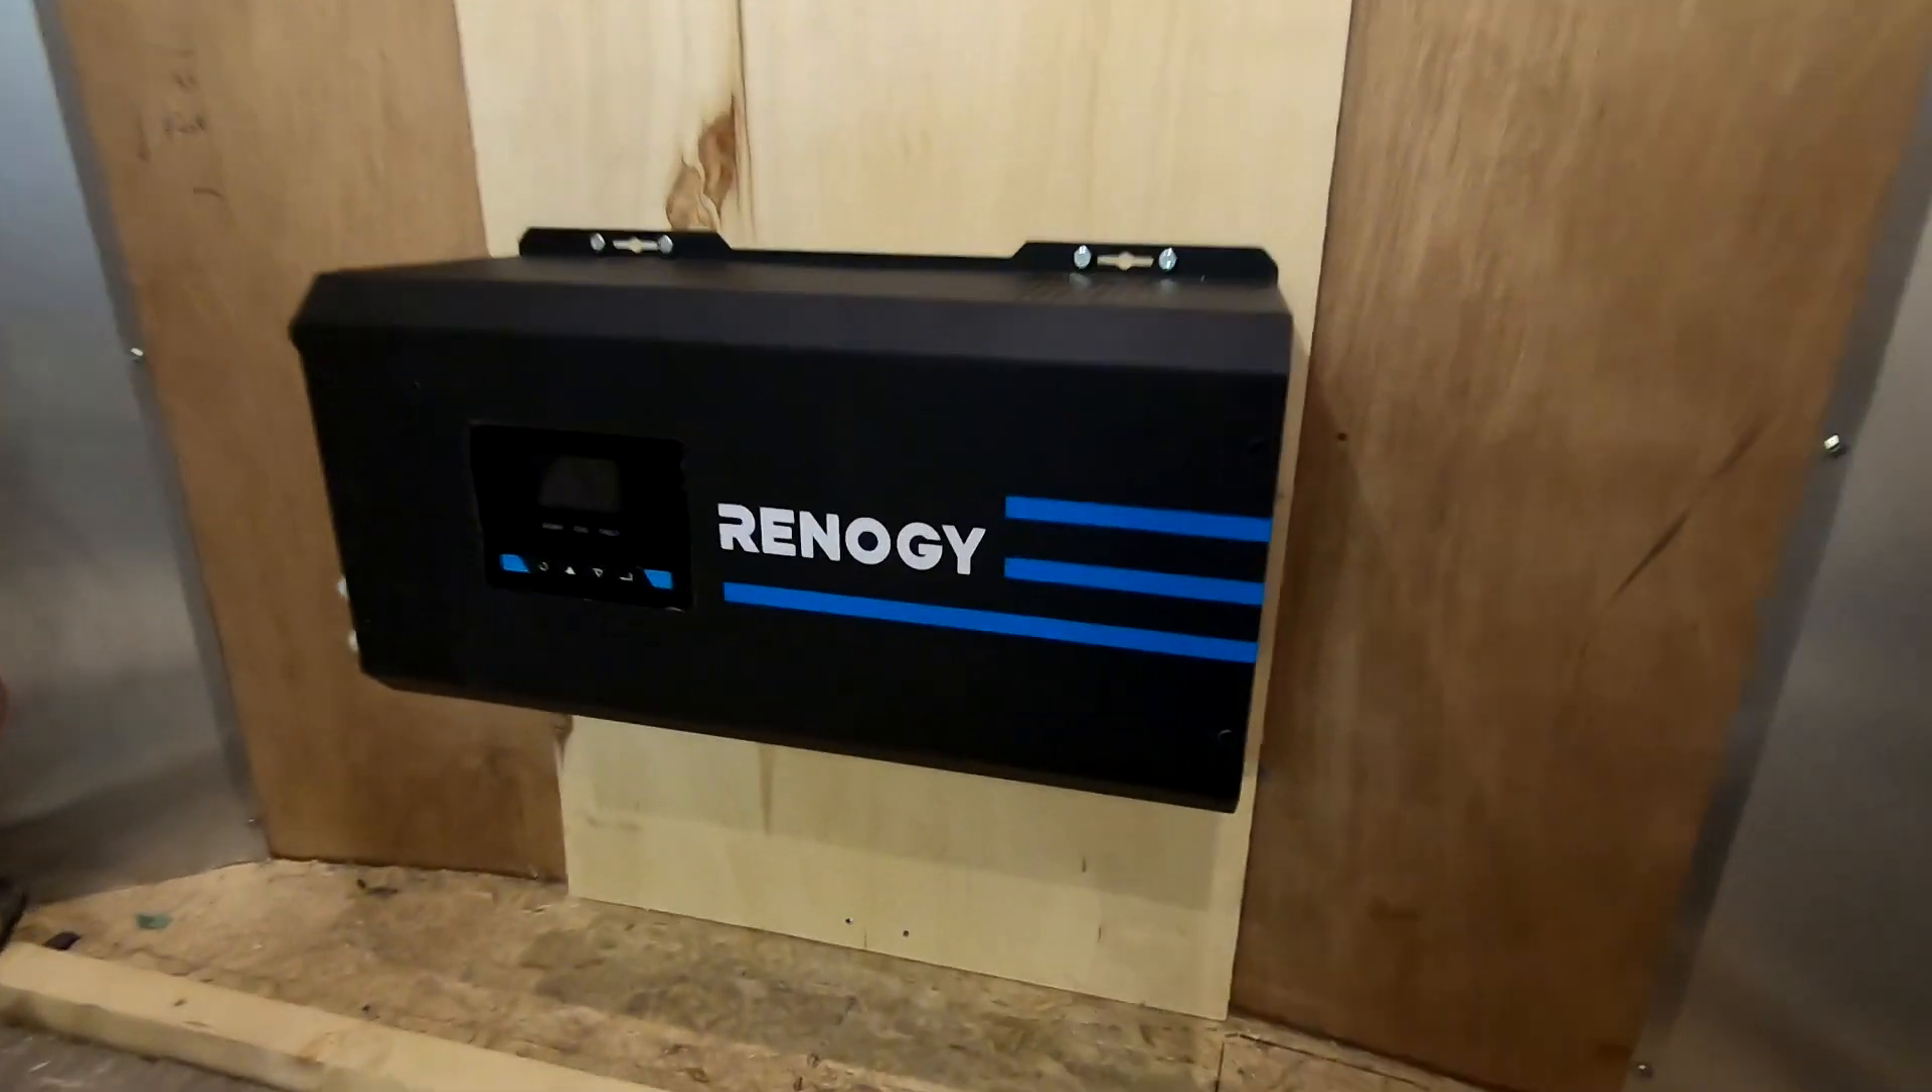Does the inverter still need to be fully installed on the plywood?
No.